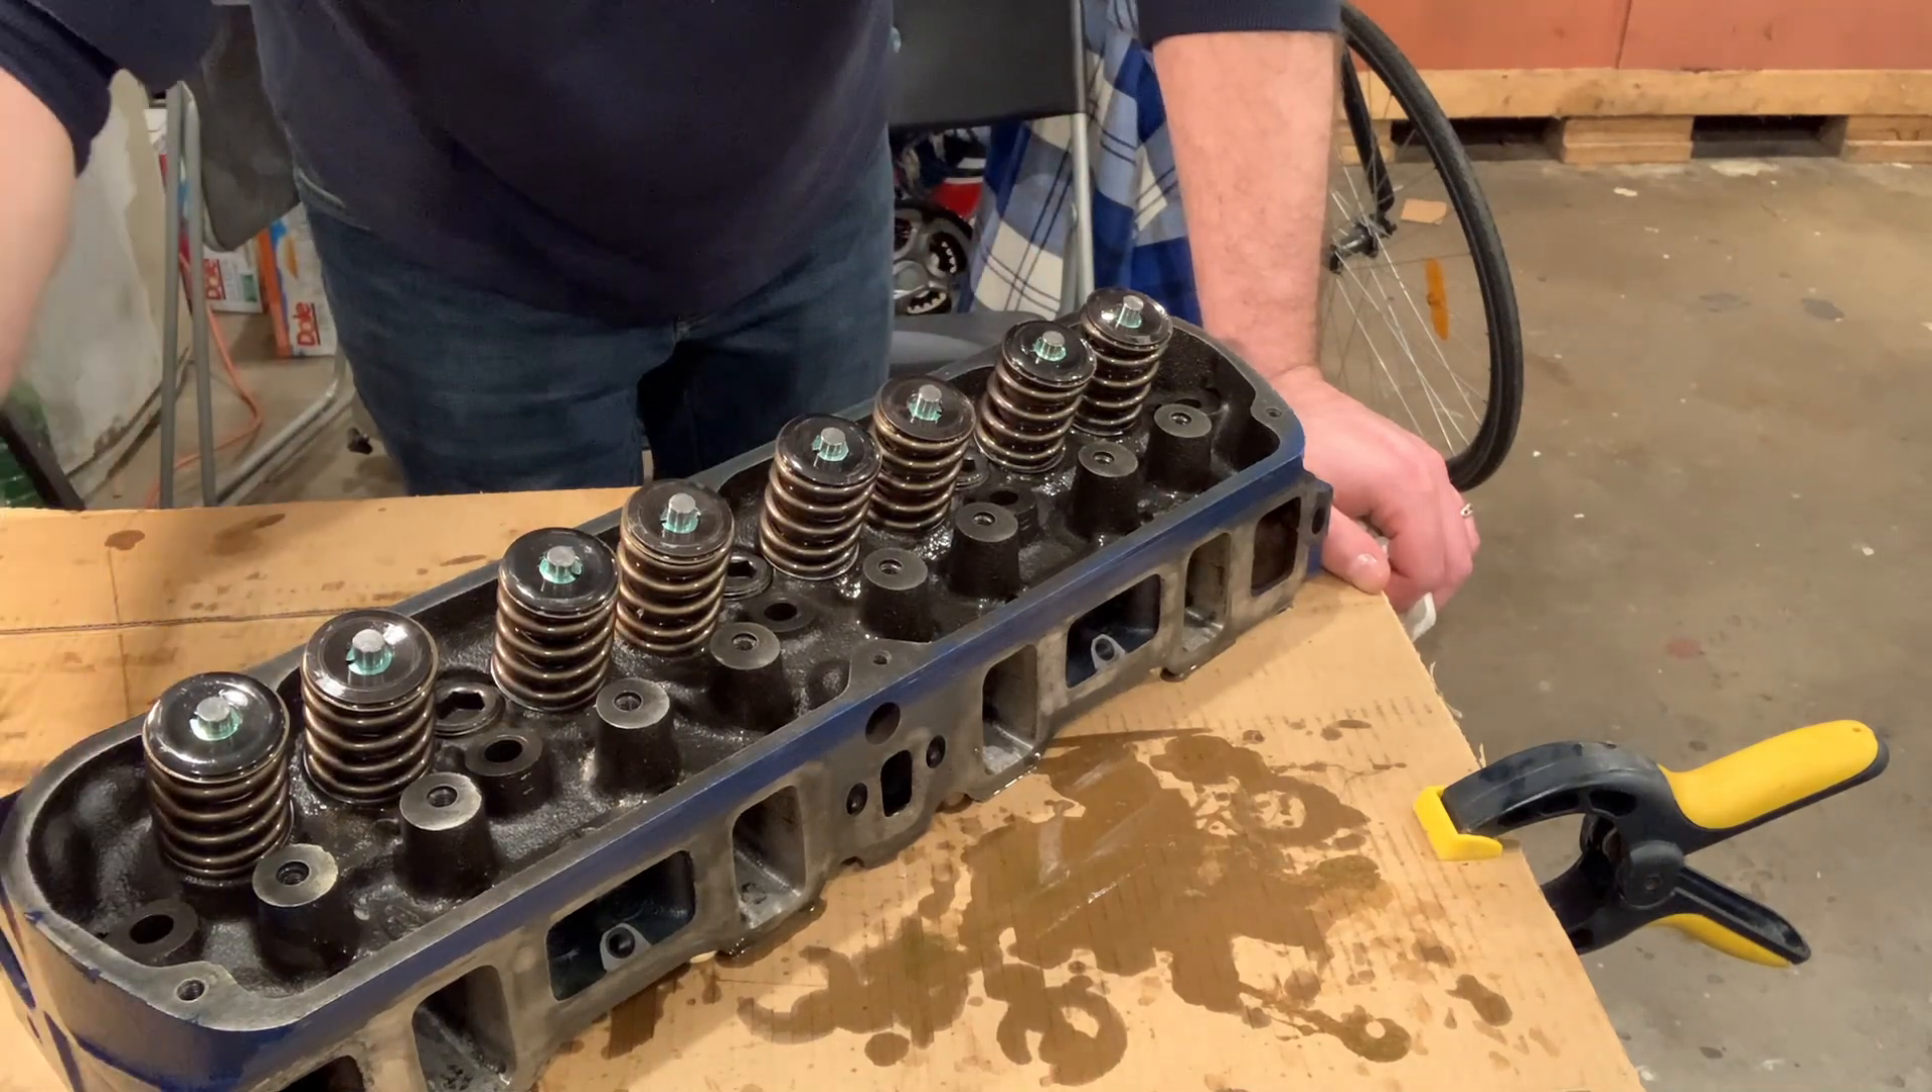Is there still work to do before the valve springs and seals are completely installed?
No.